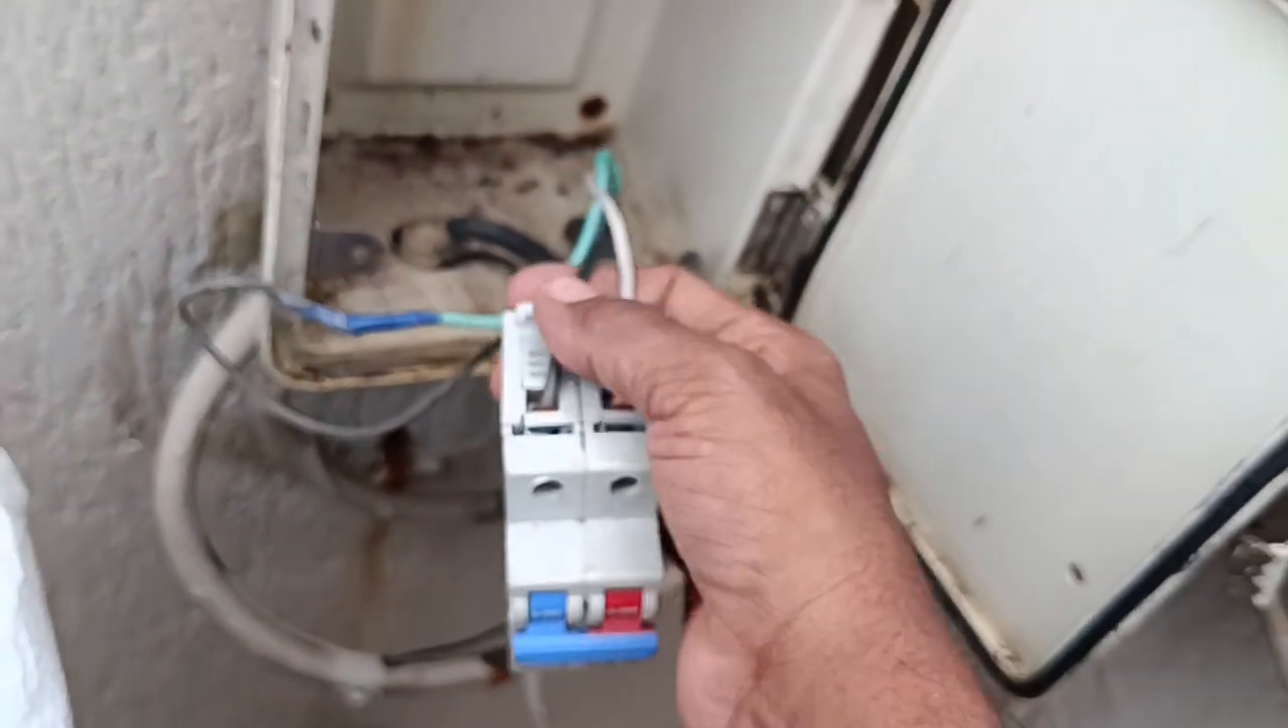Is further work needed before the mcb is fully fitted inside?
Yes.